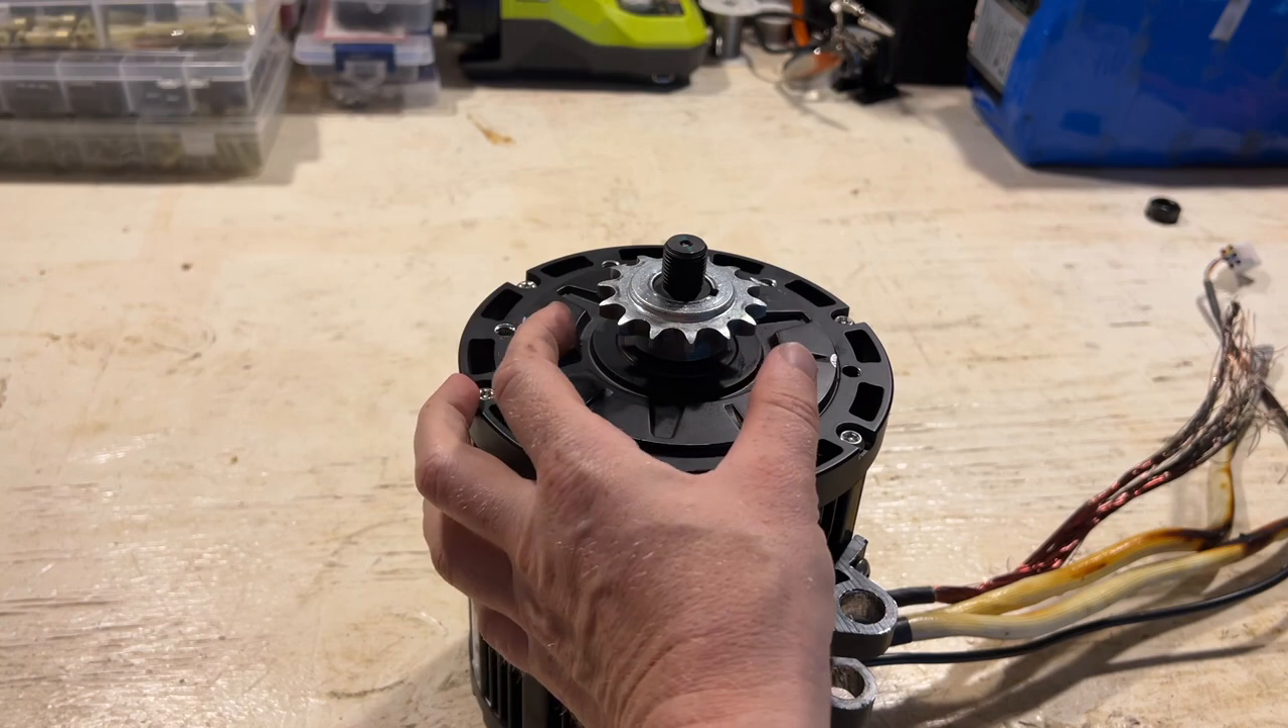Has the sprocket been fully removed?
No.